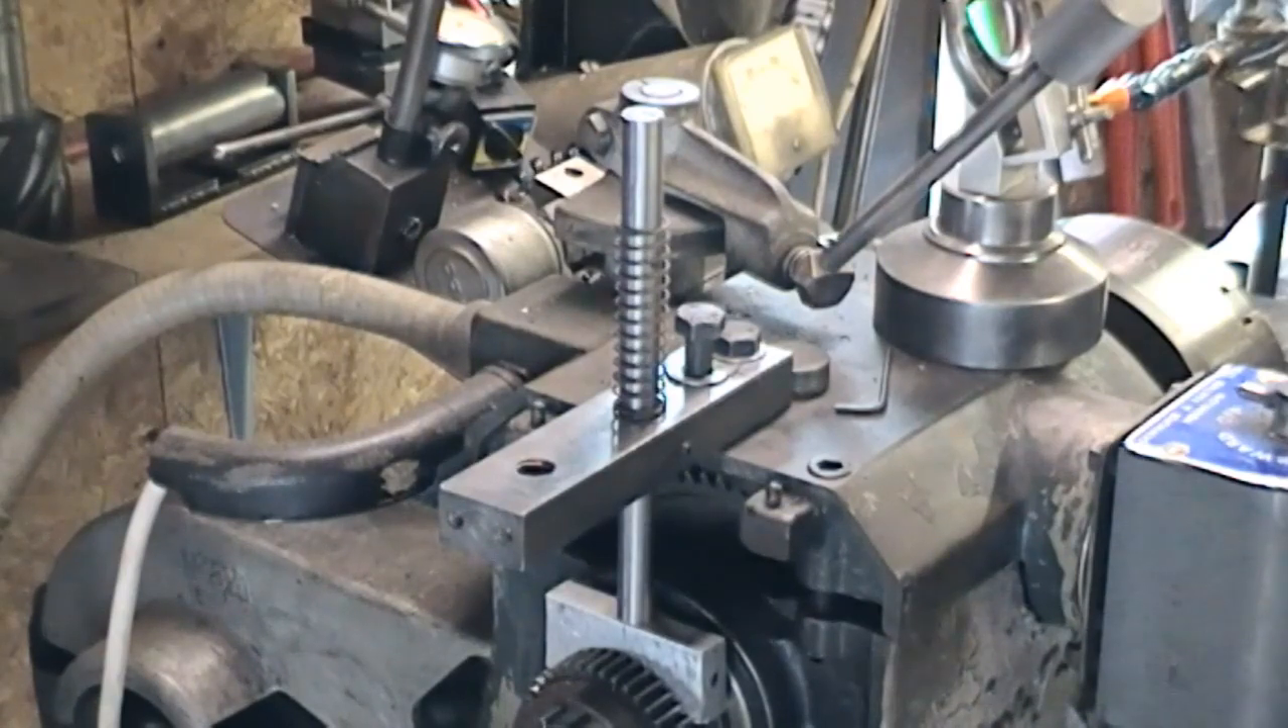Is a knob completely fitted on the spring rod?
No.